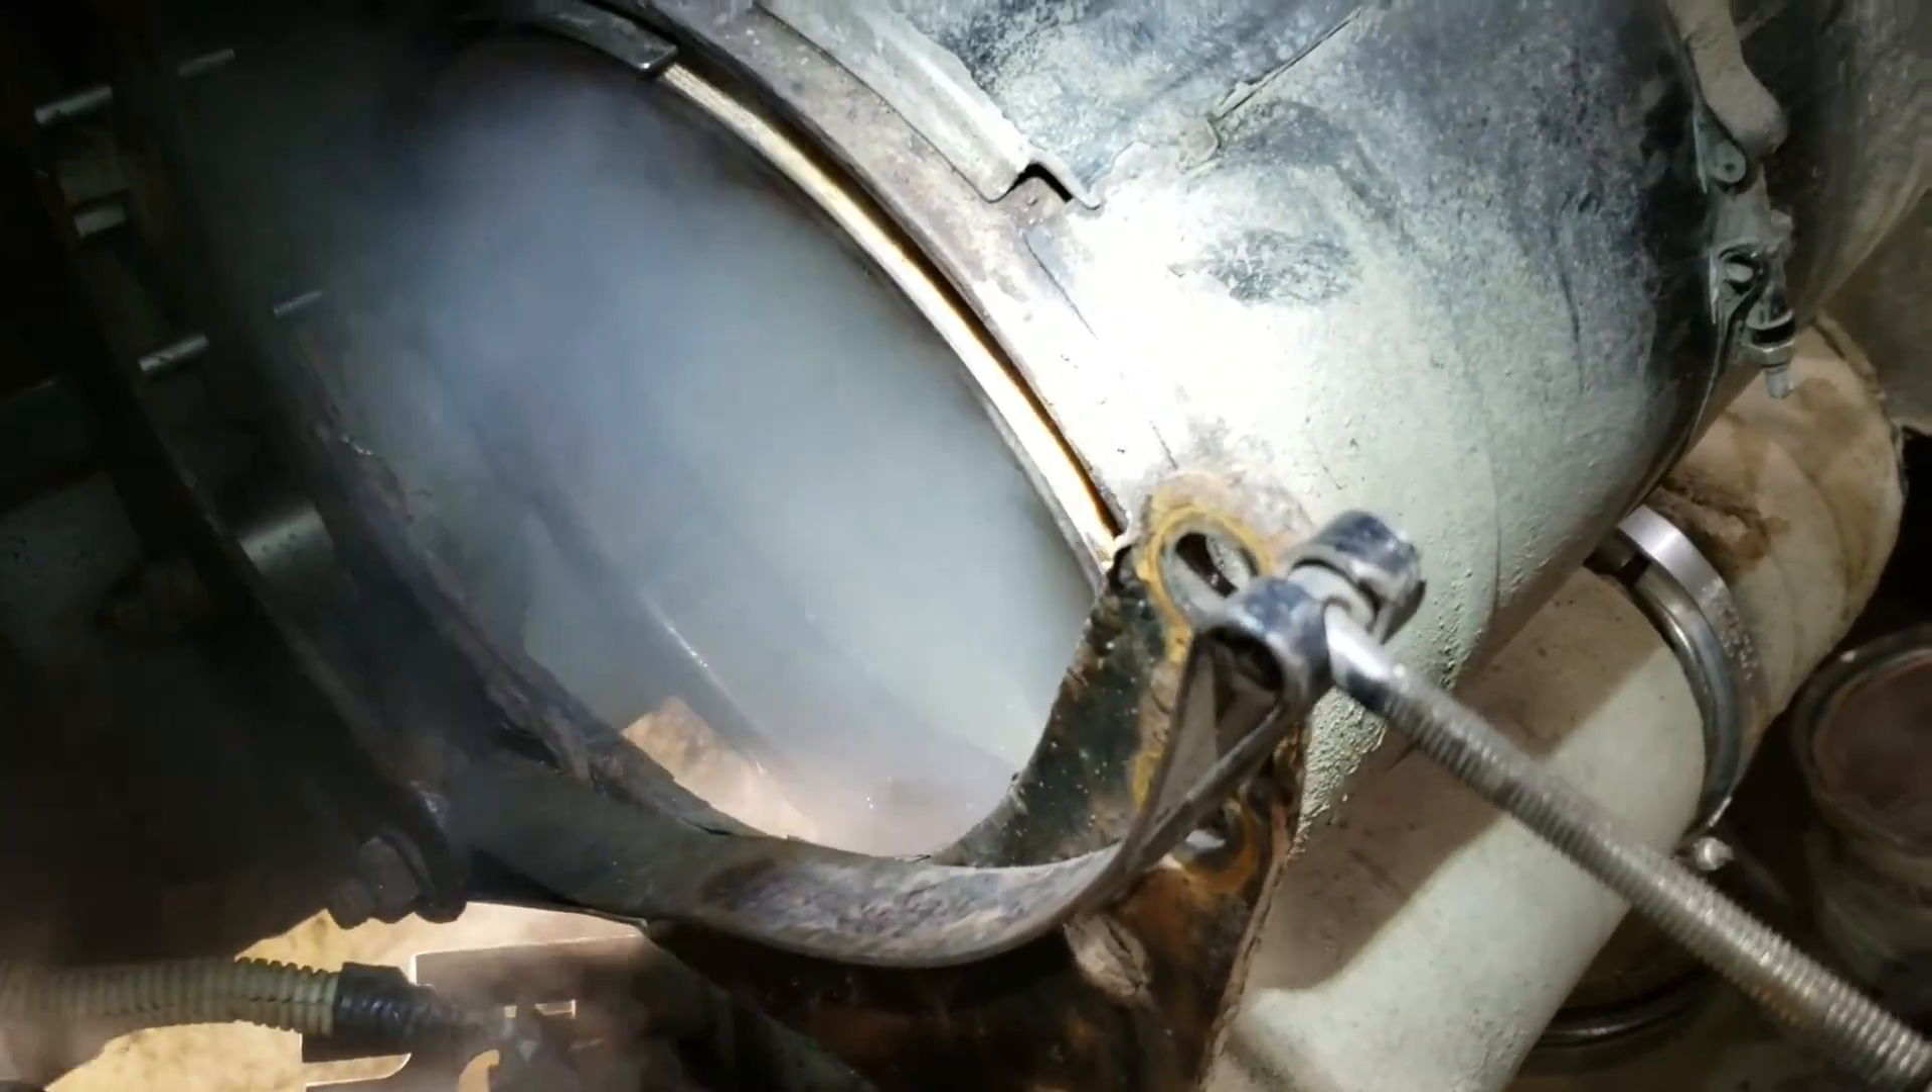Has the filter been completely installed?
No.